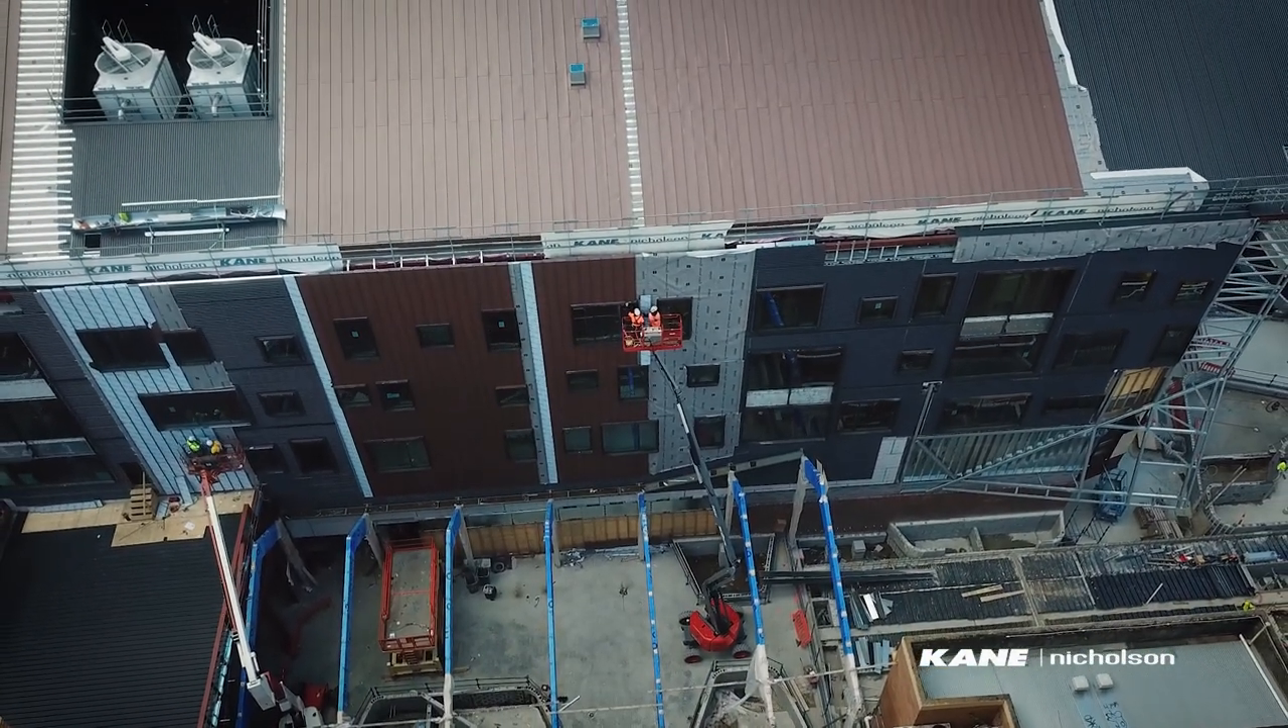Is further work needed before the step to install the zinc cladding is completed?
Yes.